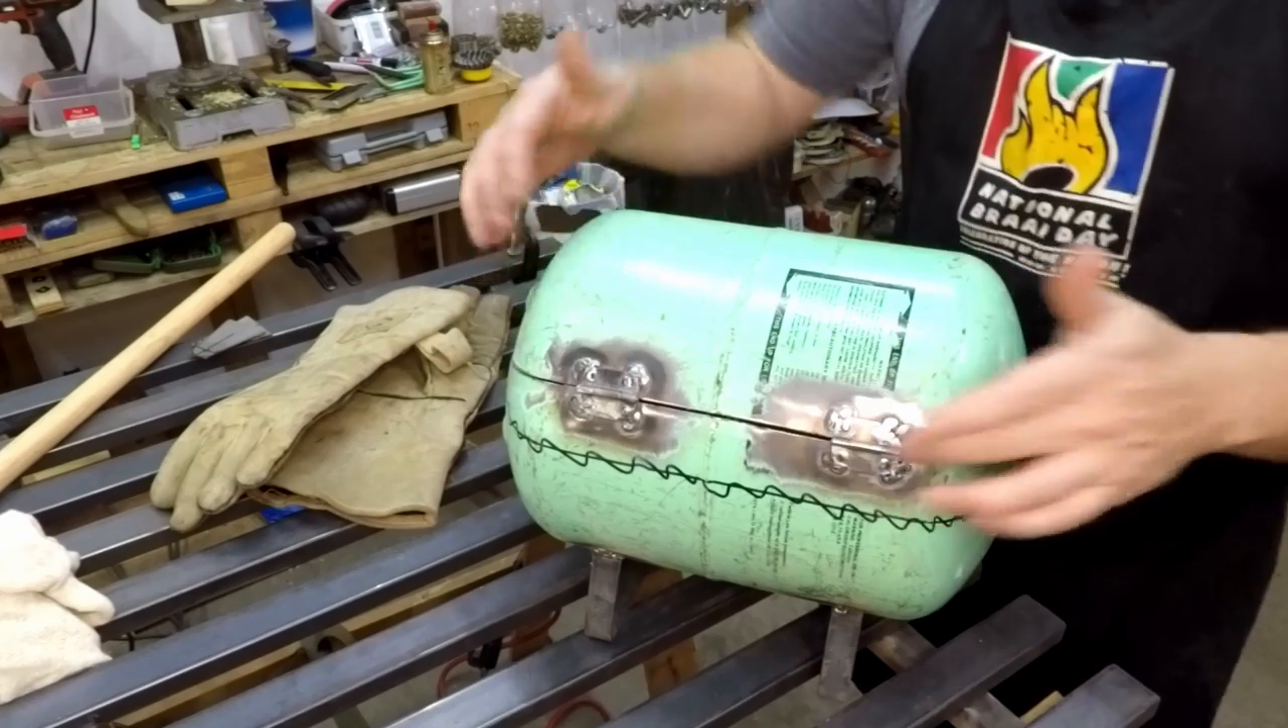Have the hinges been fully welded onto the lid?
Yes.